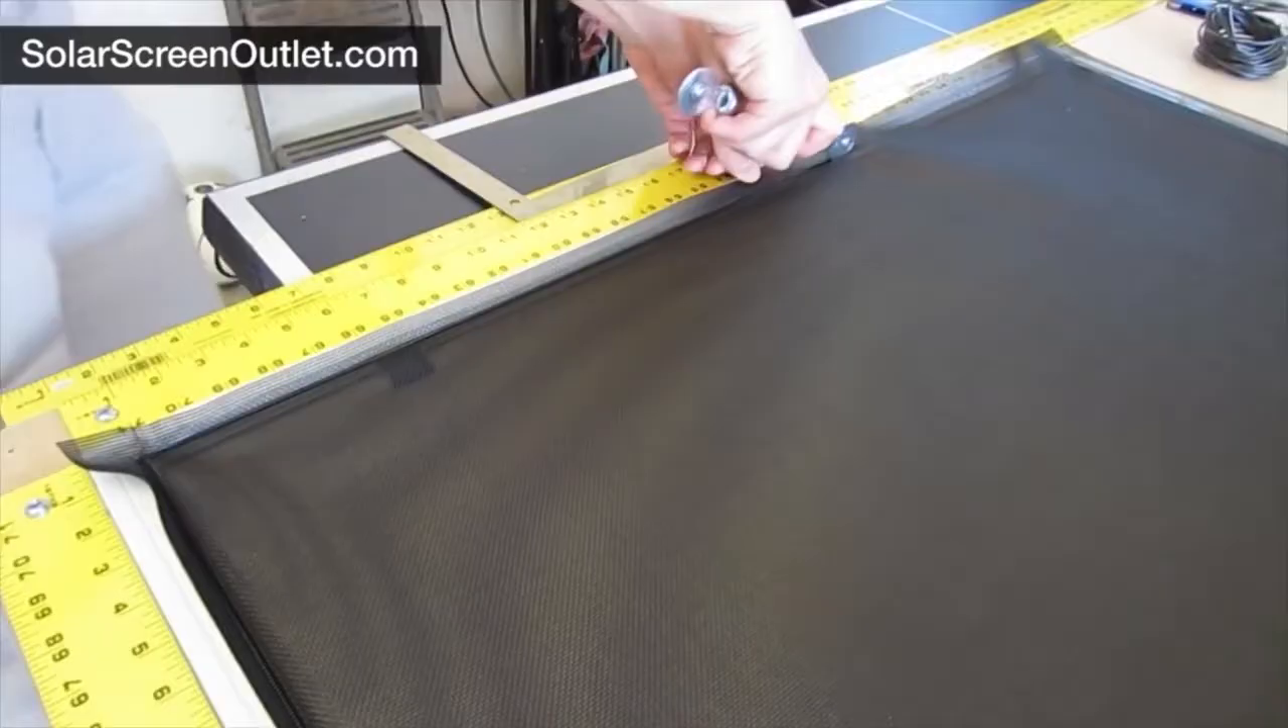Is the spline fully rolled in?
No.